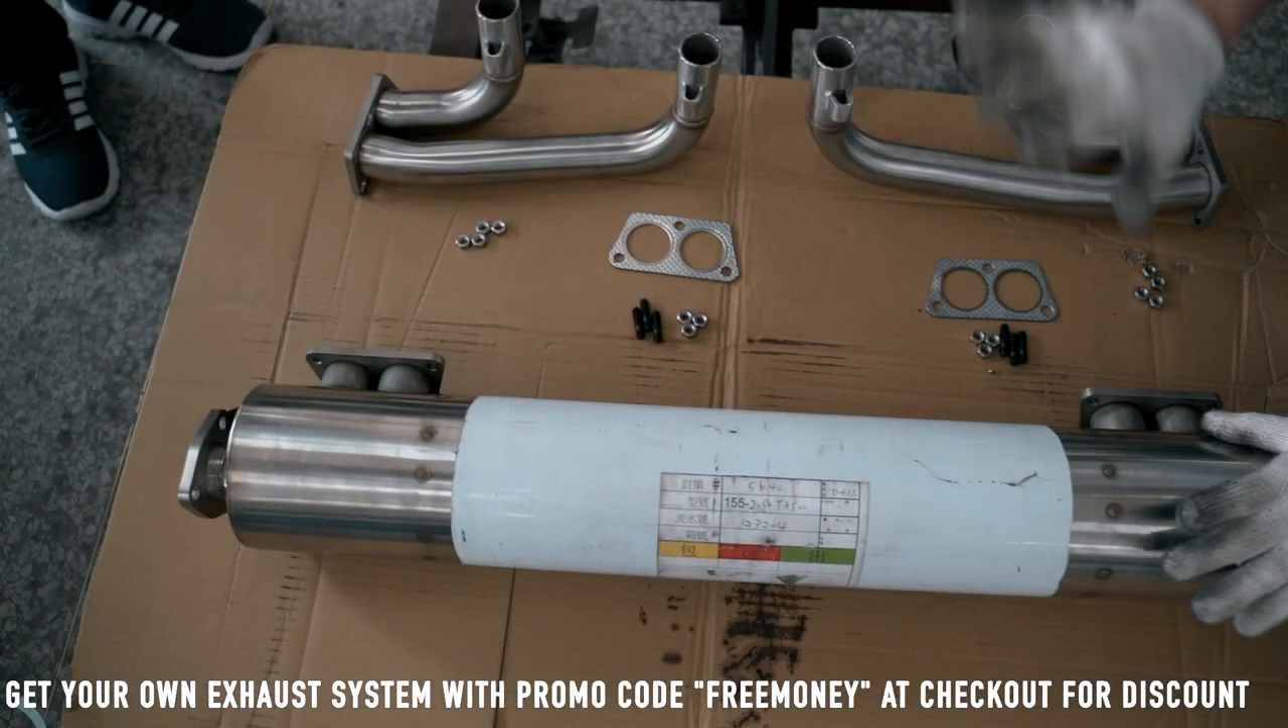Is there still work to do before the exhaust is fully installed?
Yes.